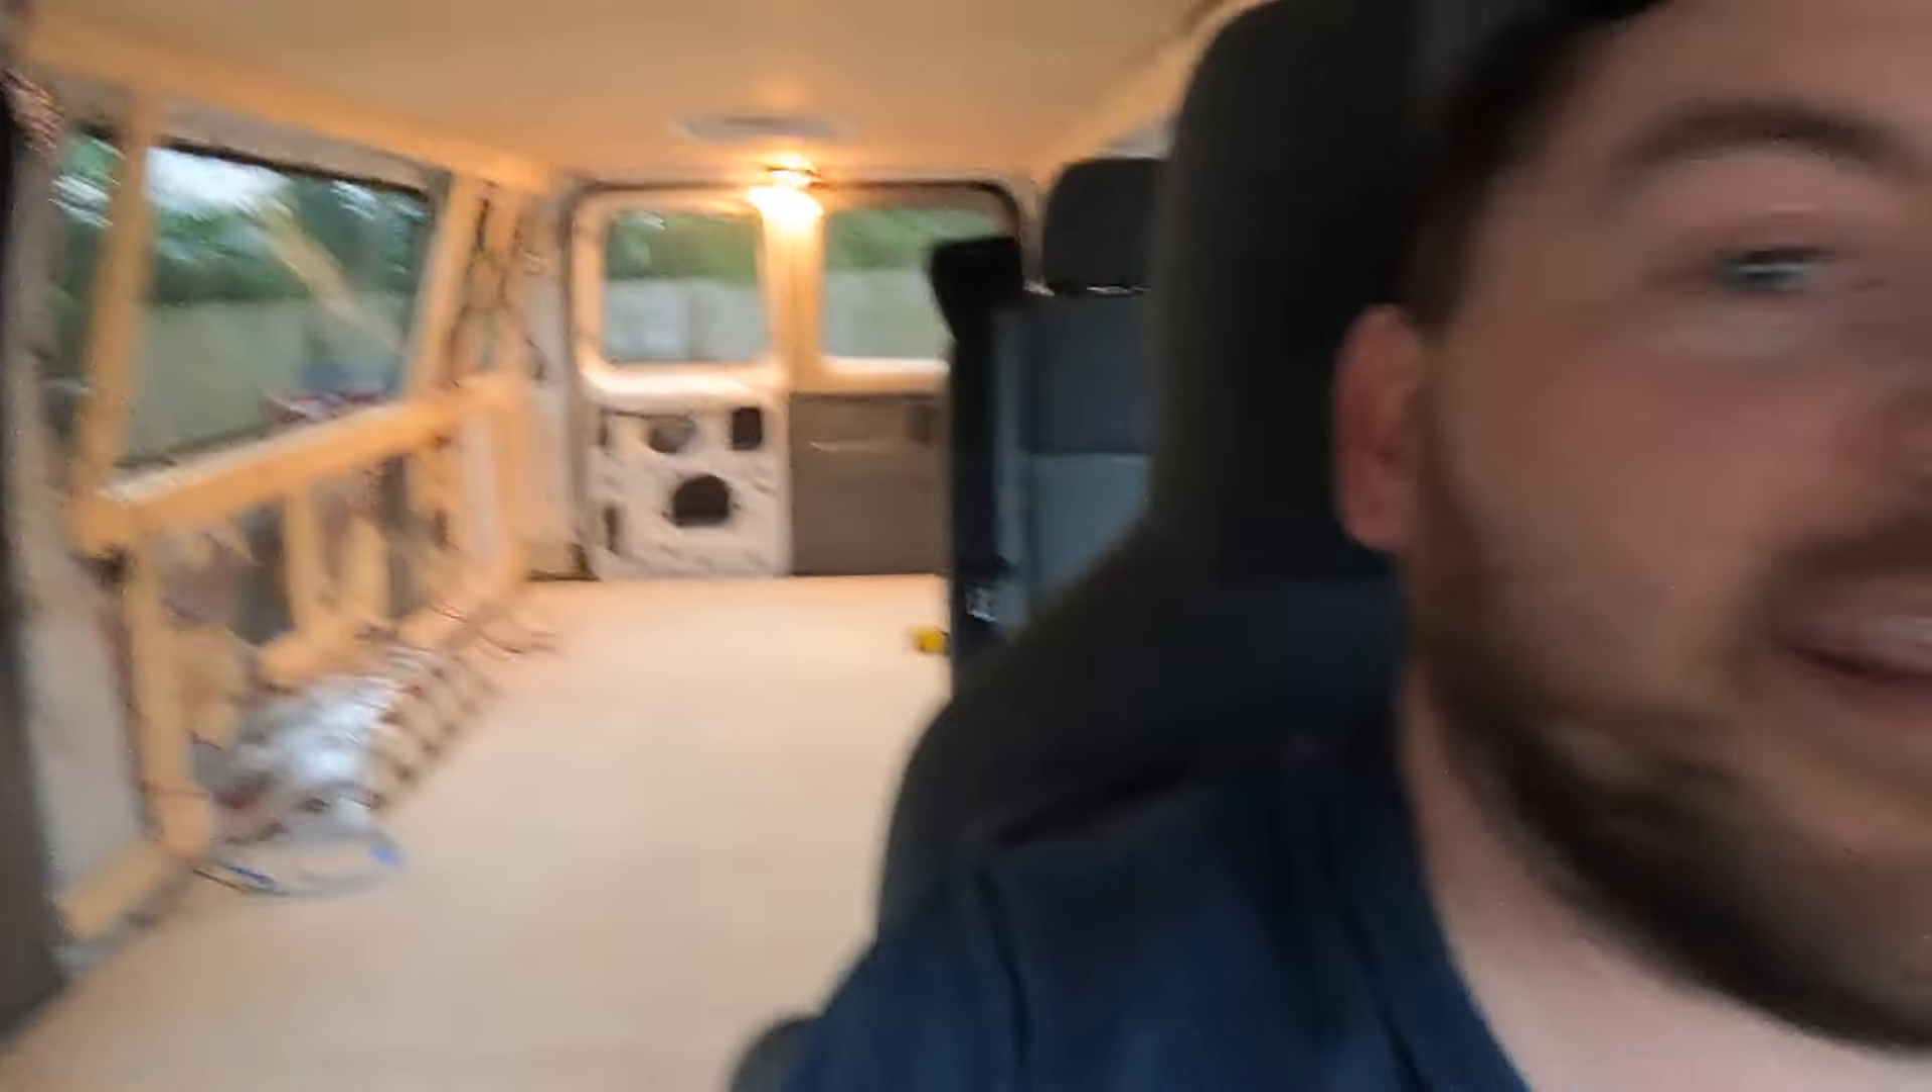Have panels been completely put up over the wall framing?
No.